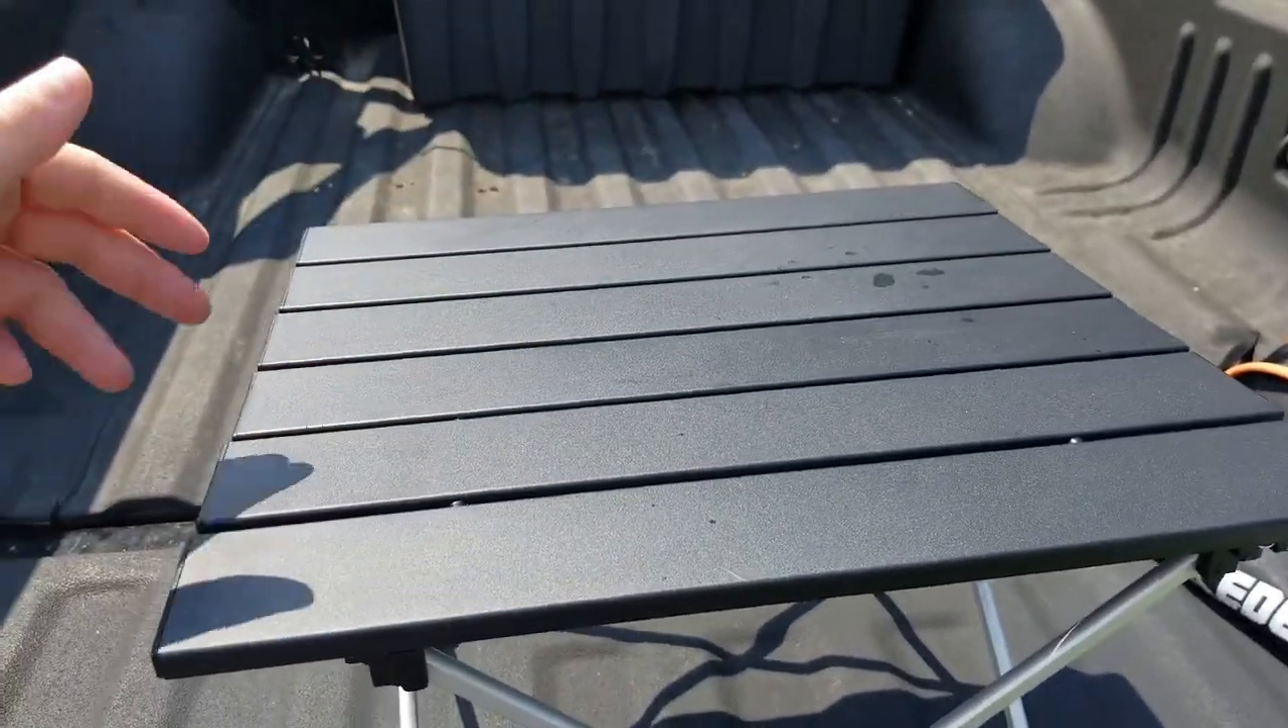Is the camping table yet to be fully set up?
No.